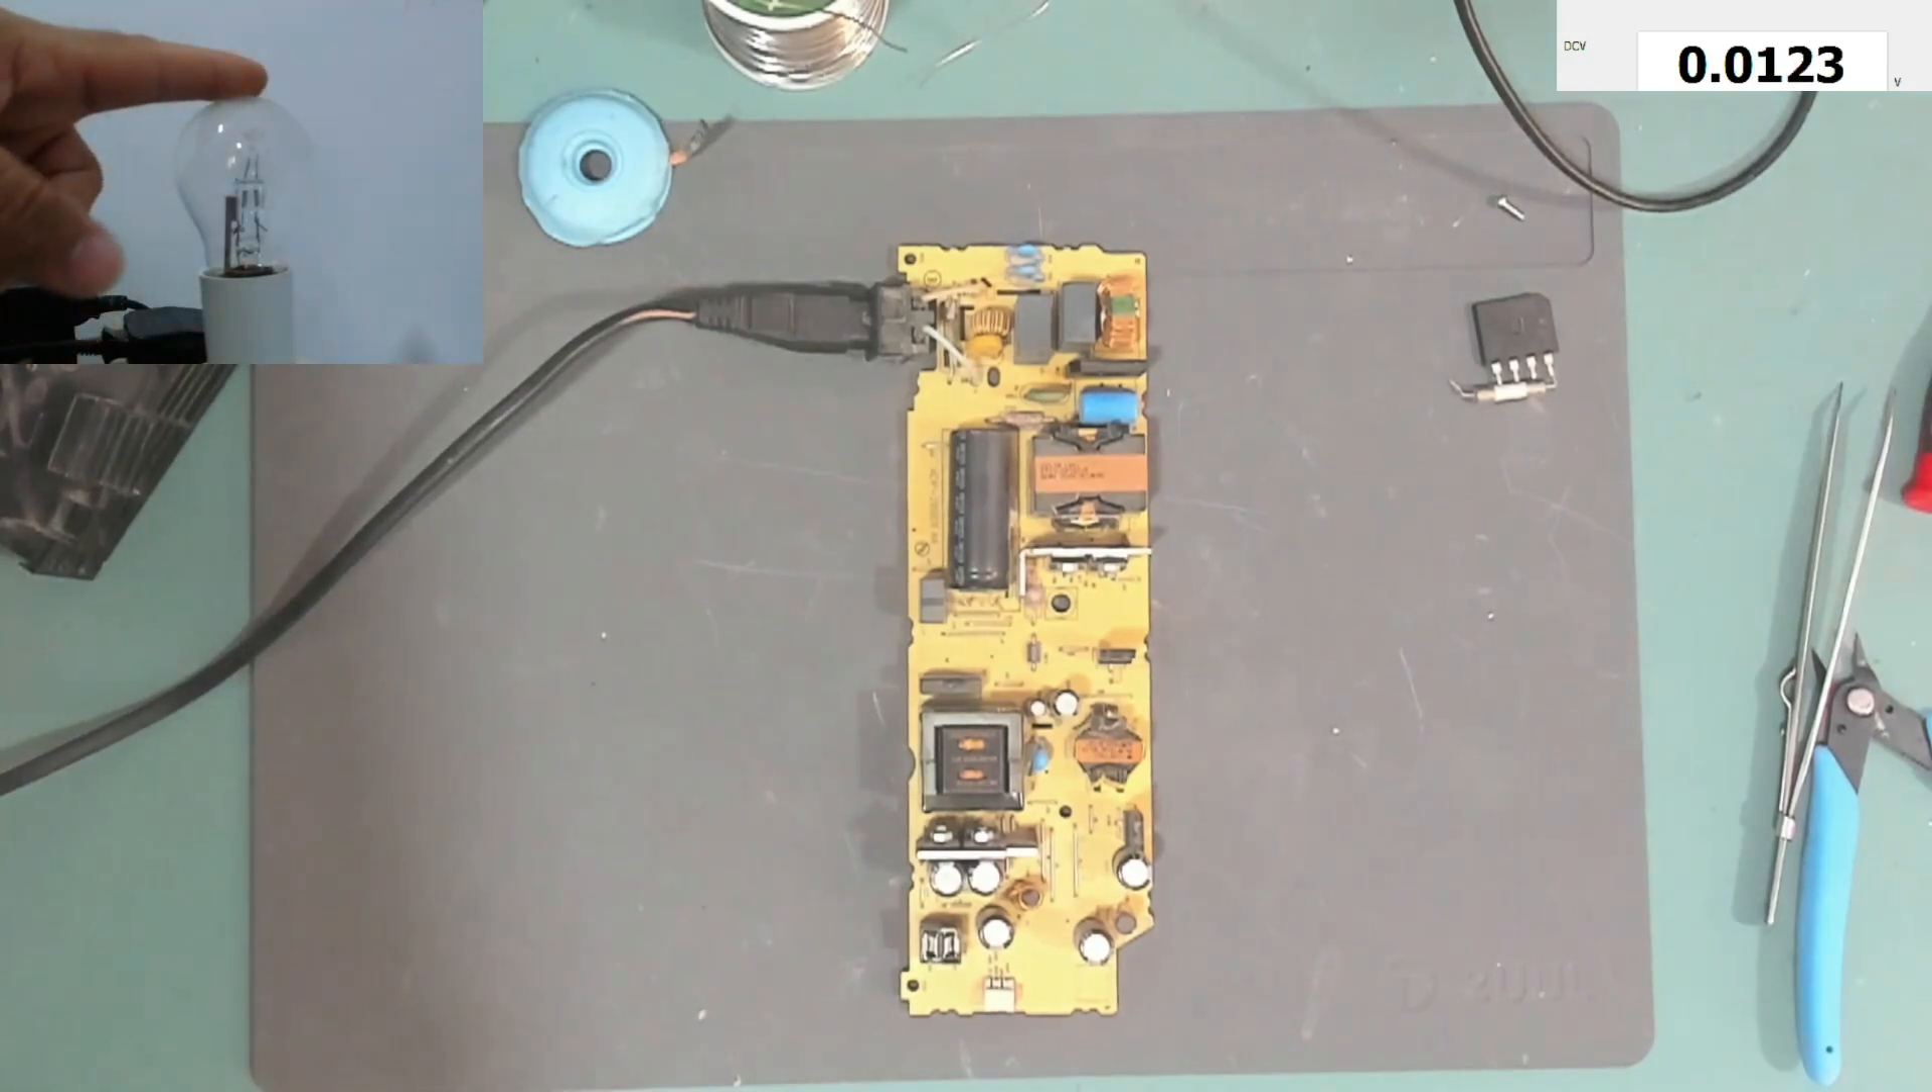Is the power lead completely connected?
Yes.